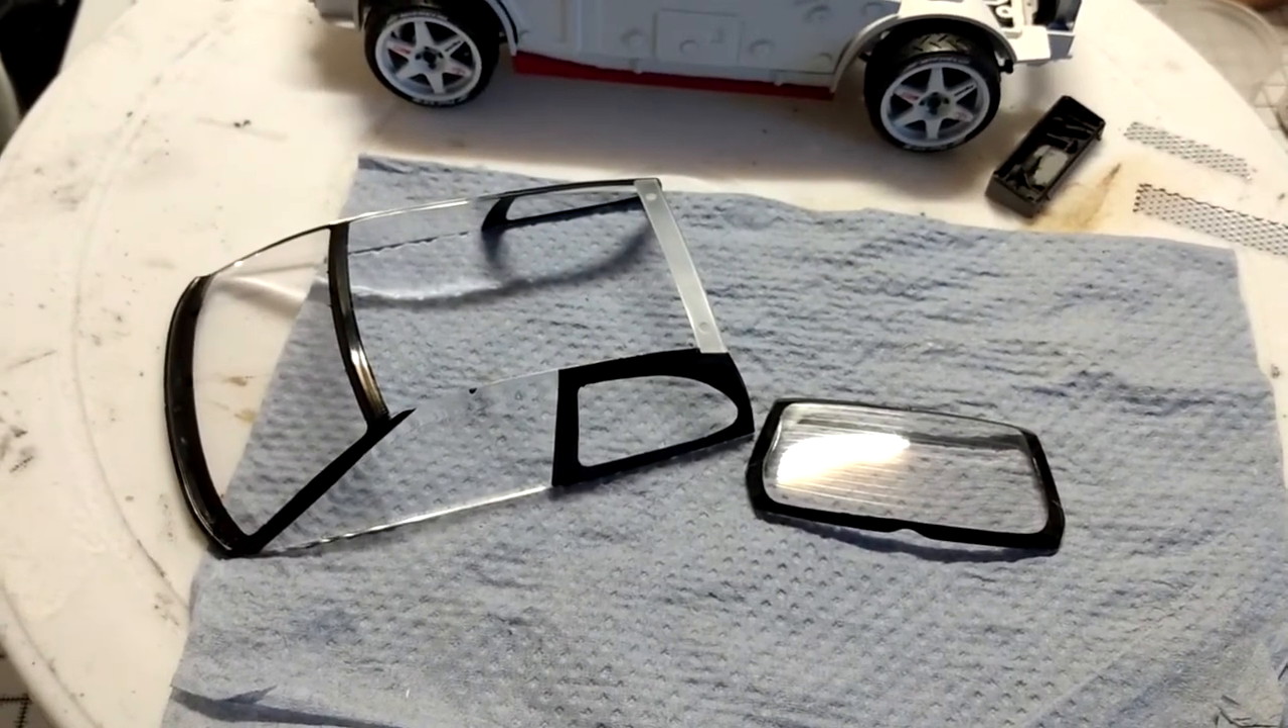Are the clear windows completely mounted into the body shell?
No.